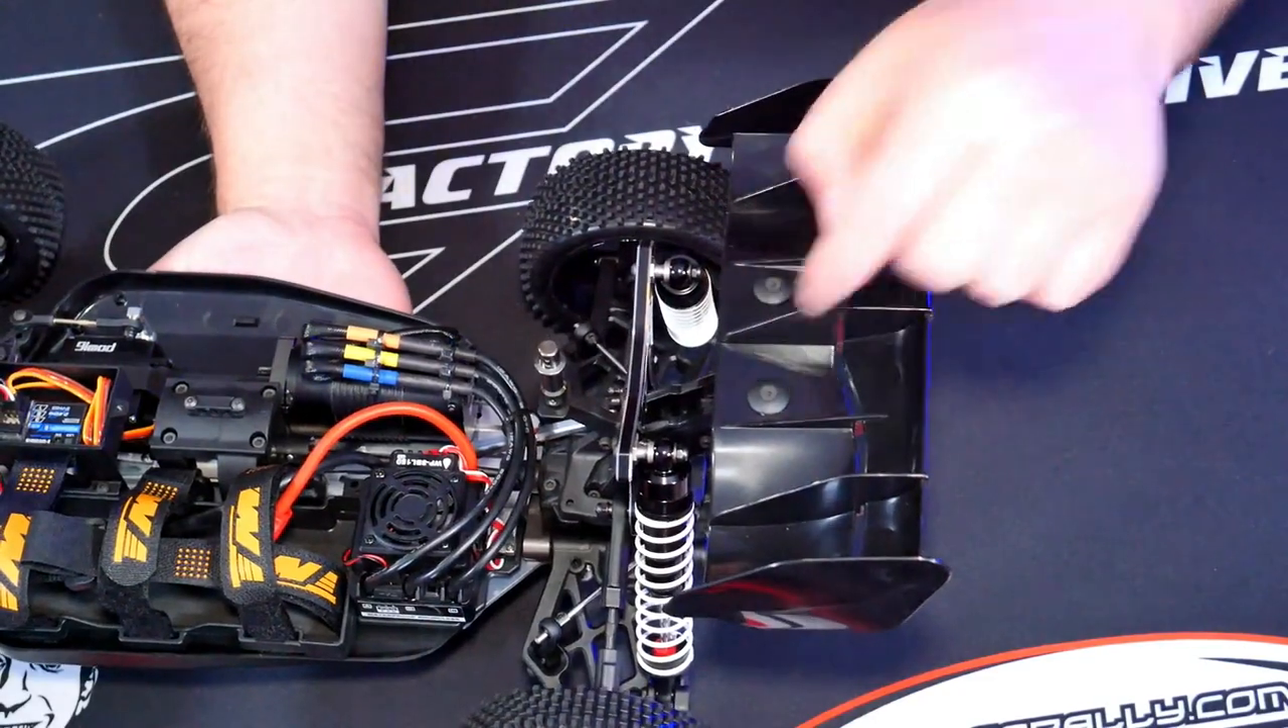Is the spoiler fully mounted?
Yes.